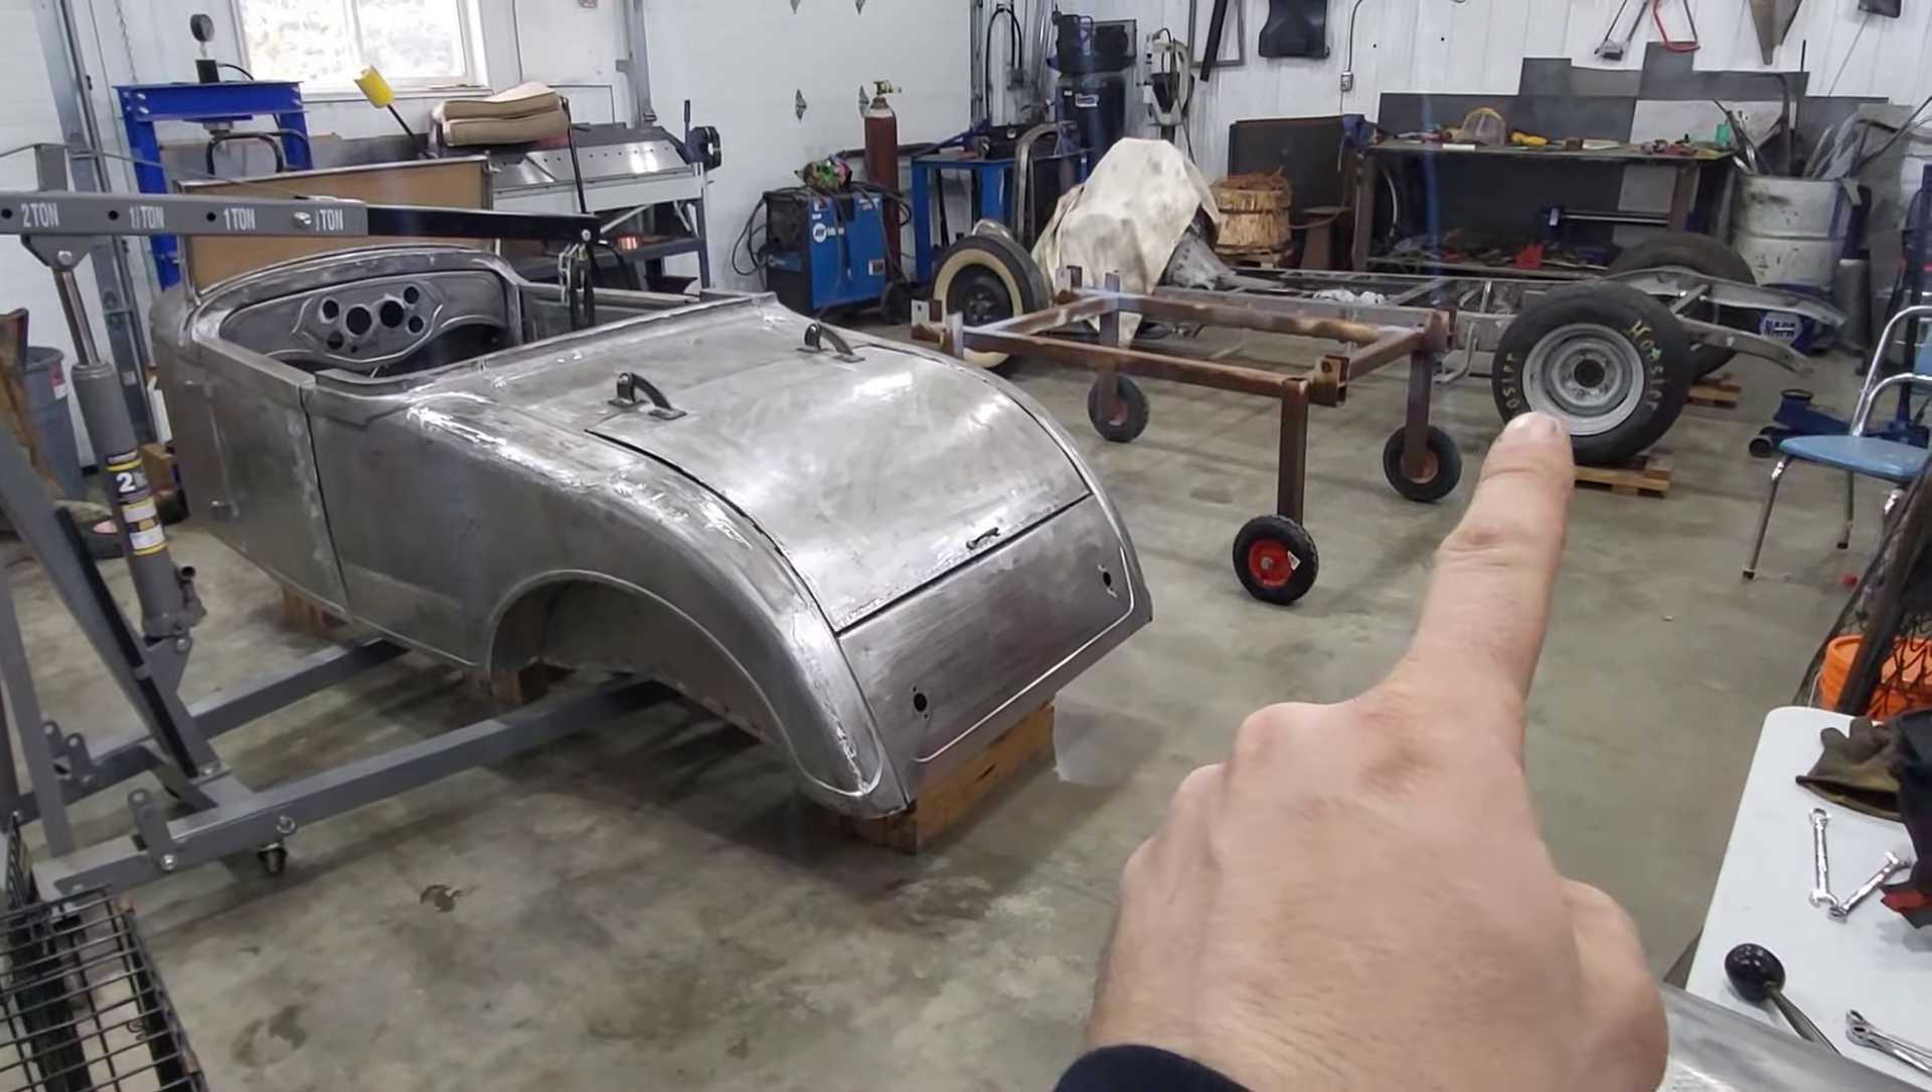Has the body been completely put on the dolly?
No.